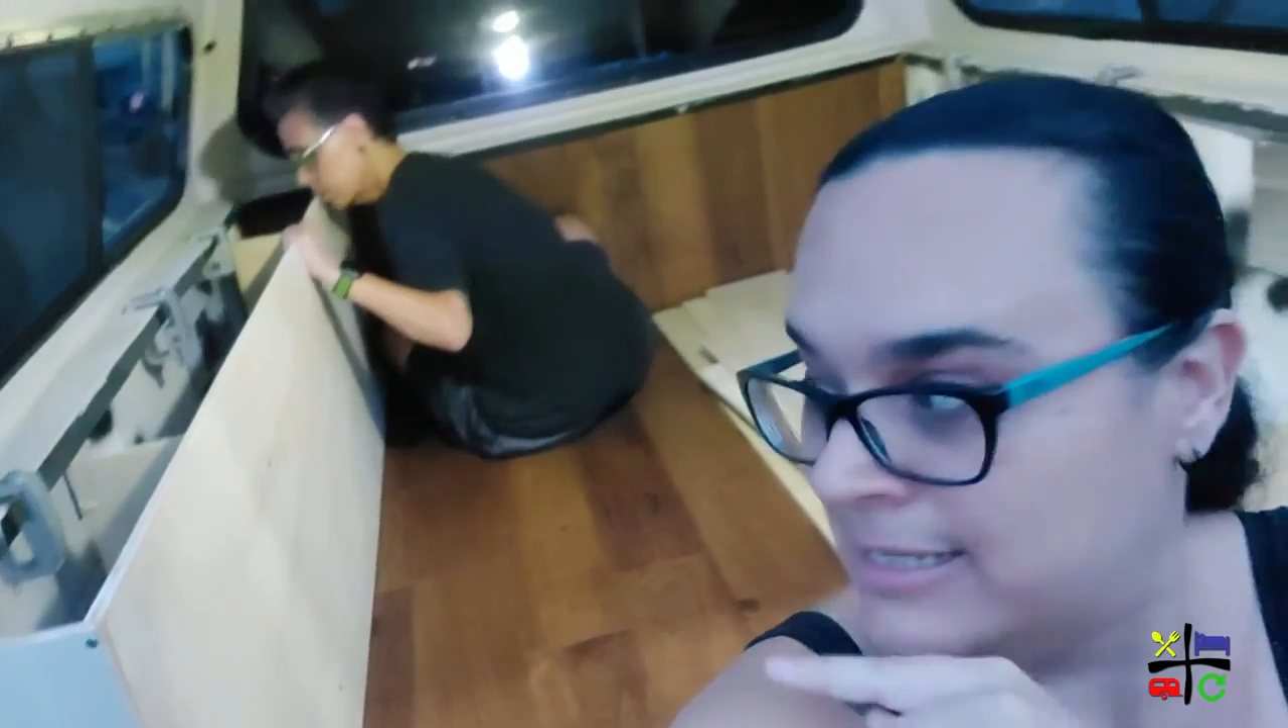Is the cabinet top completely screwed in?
No.